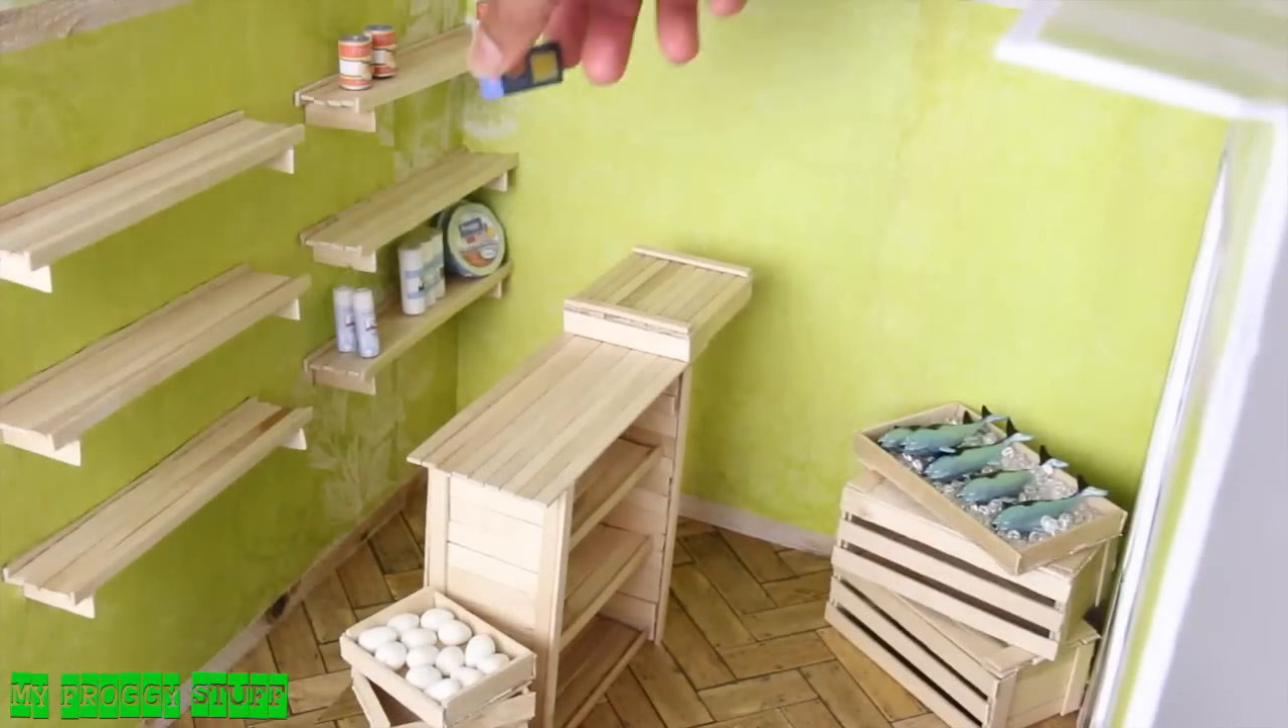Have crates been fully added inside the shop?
Yes.